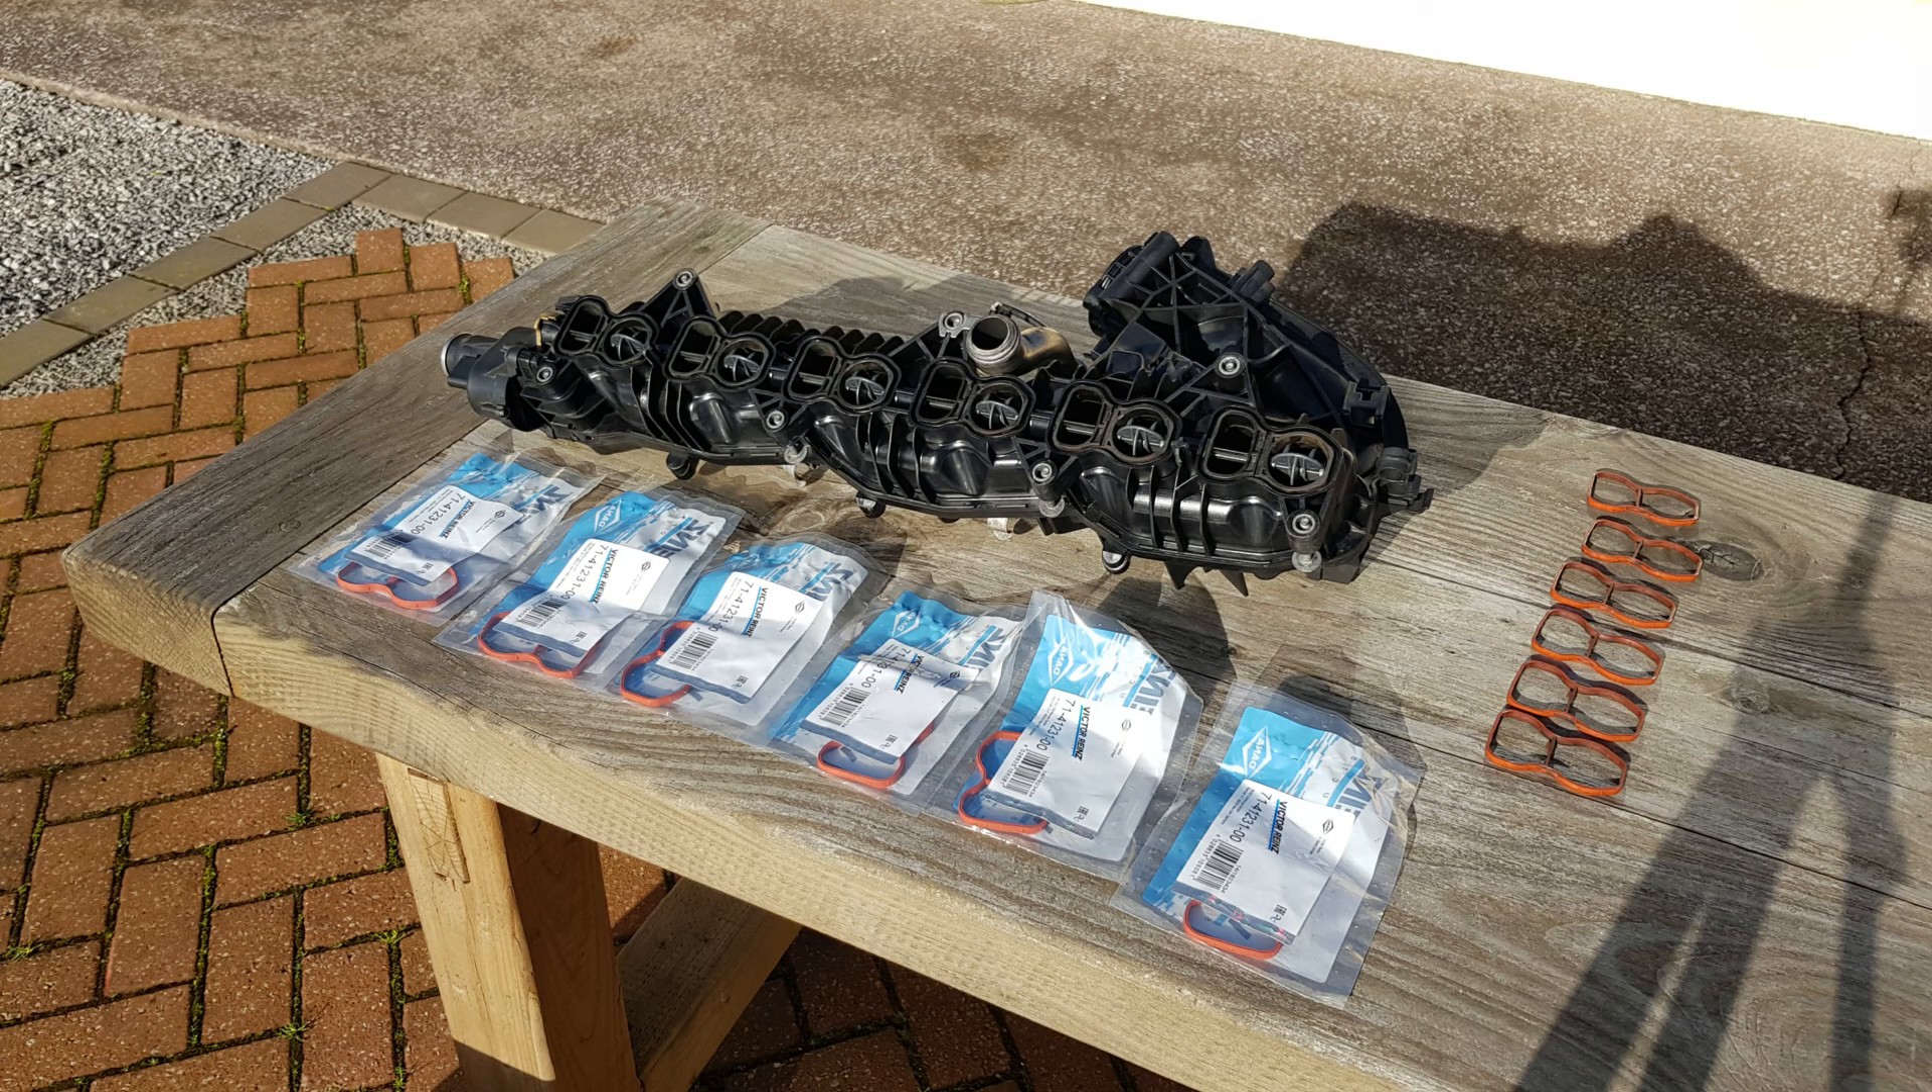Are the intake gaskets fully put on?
No.